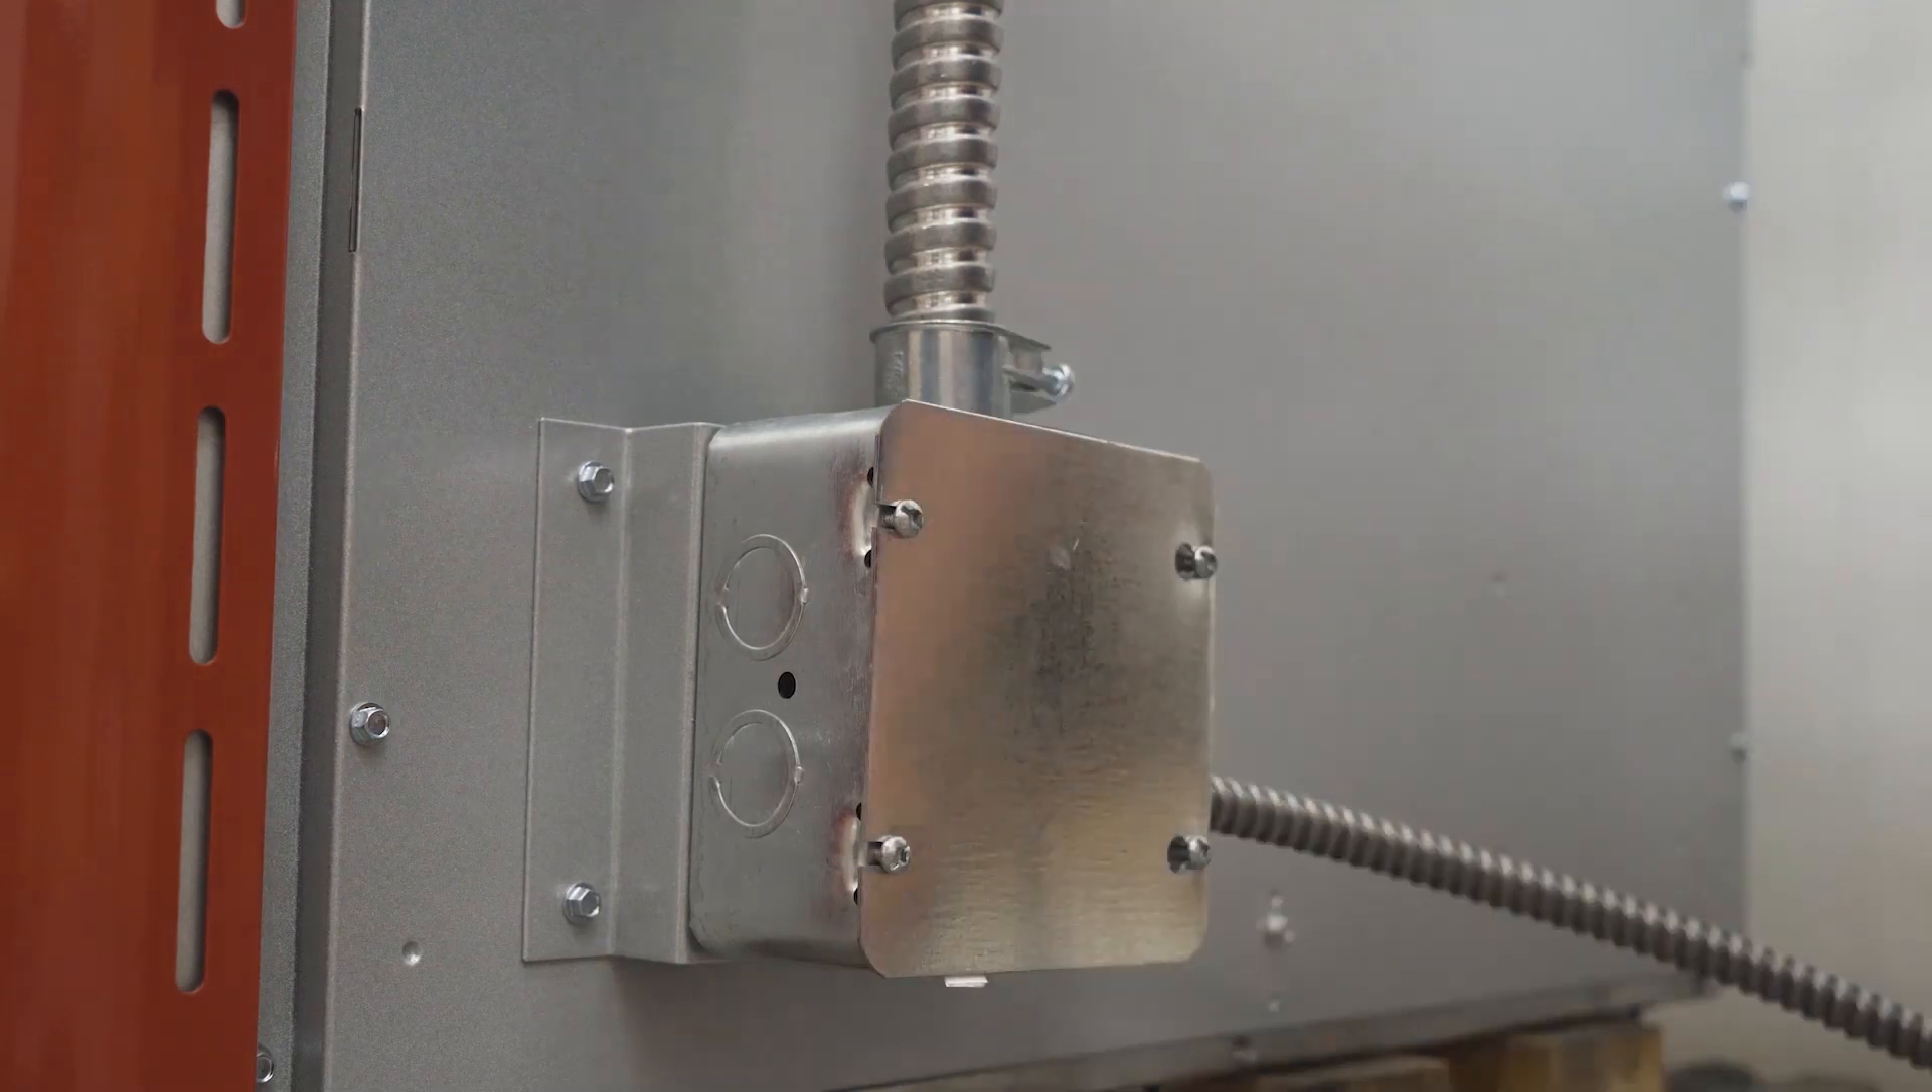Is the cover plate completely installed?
Yes.